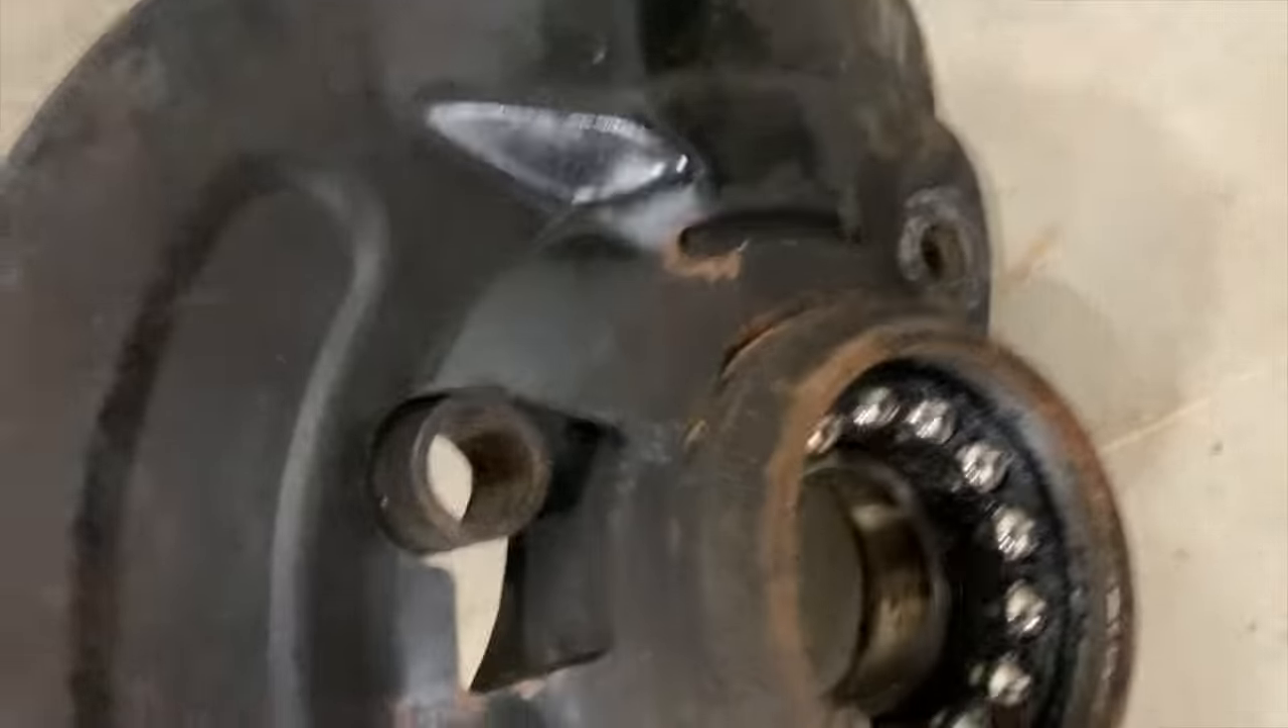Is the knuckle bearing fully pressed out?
No.